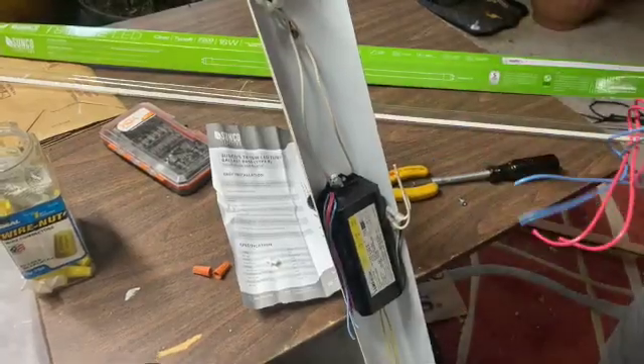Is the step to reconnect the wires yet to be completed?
Yes.